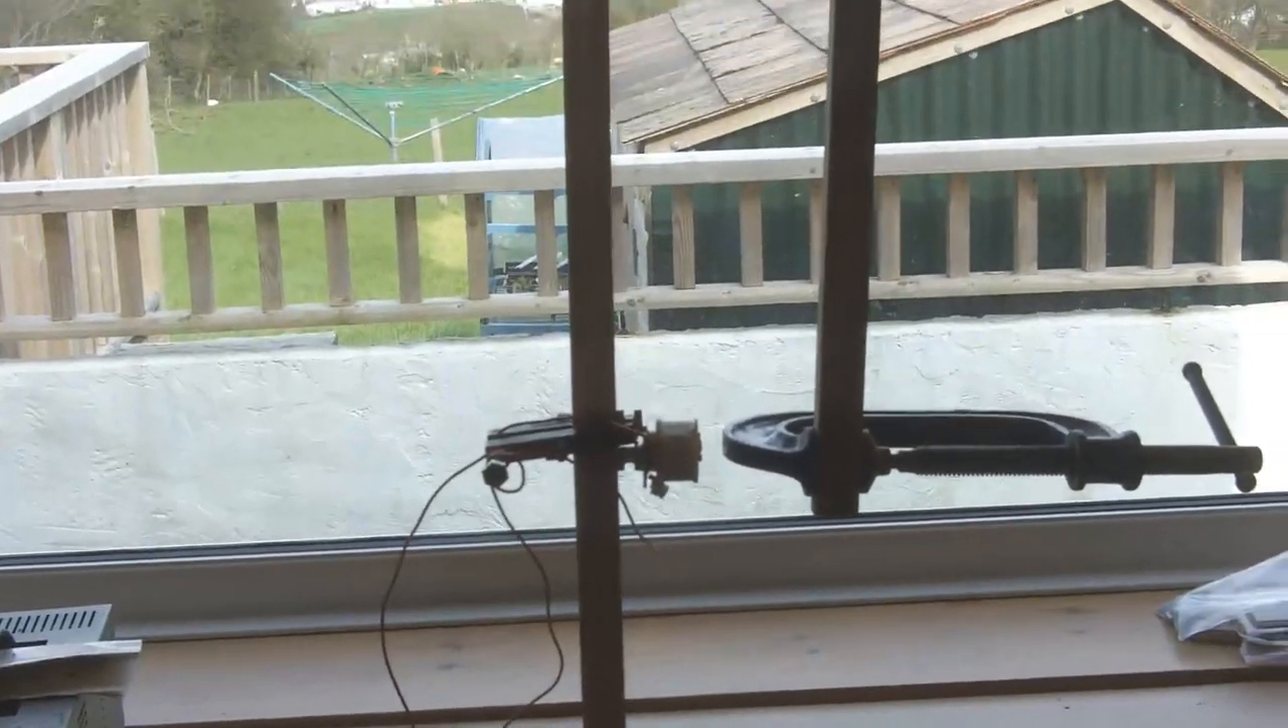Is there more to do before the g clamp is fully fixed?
No.